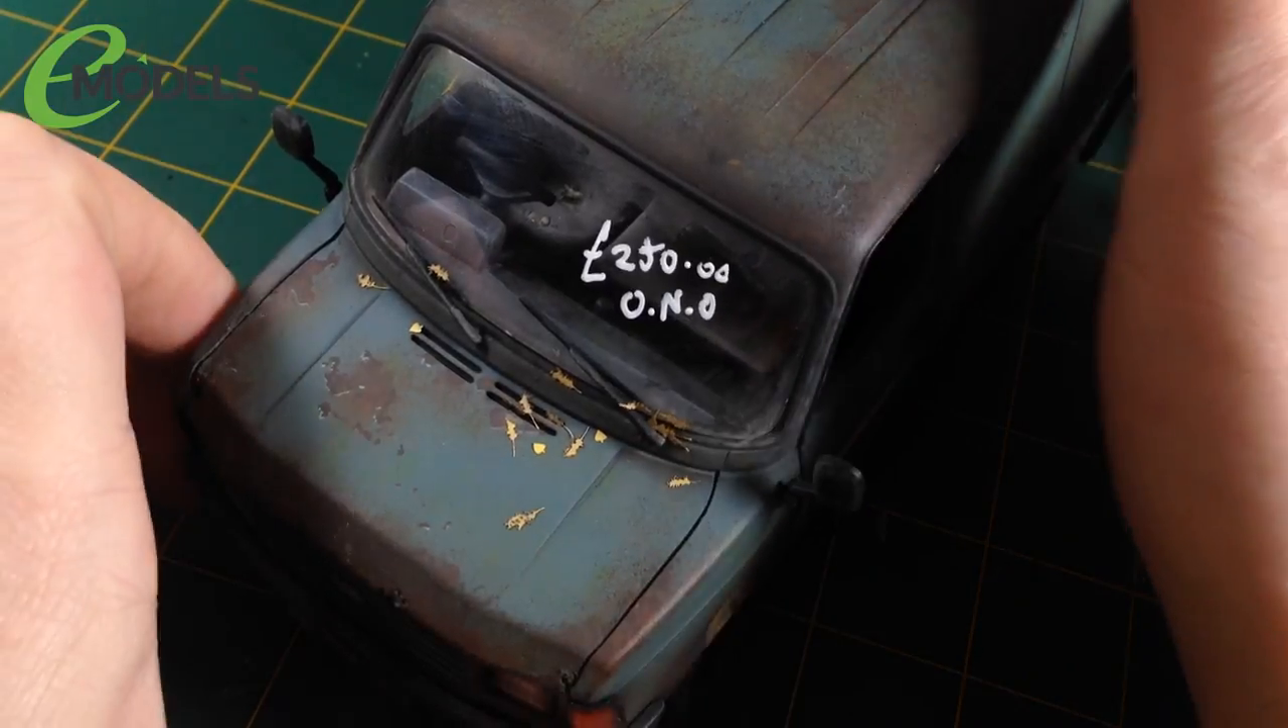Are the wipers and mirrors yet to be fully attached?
No.